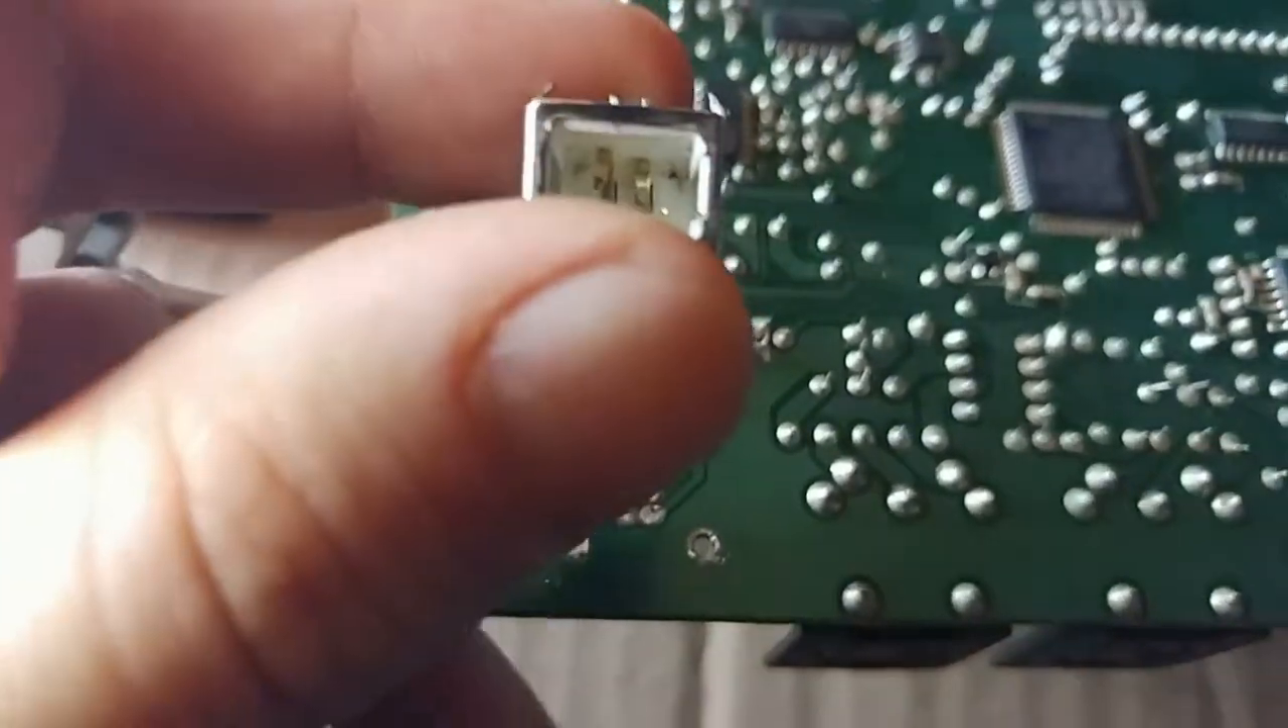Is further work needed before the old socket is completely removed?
No.